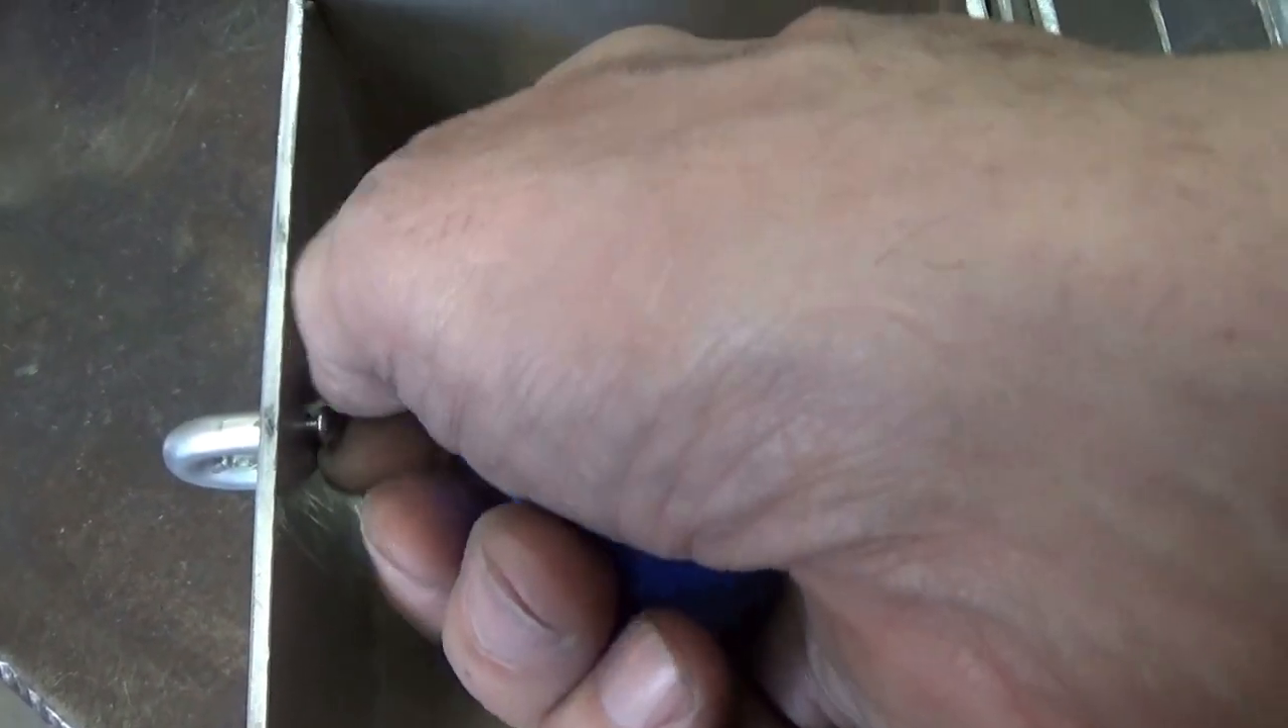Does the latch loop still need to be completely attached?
Yes.